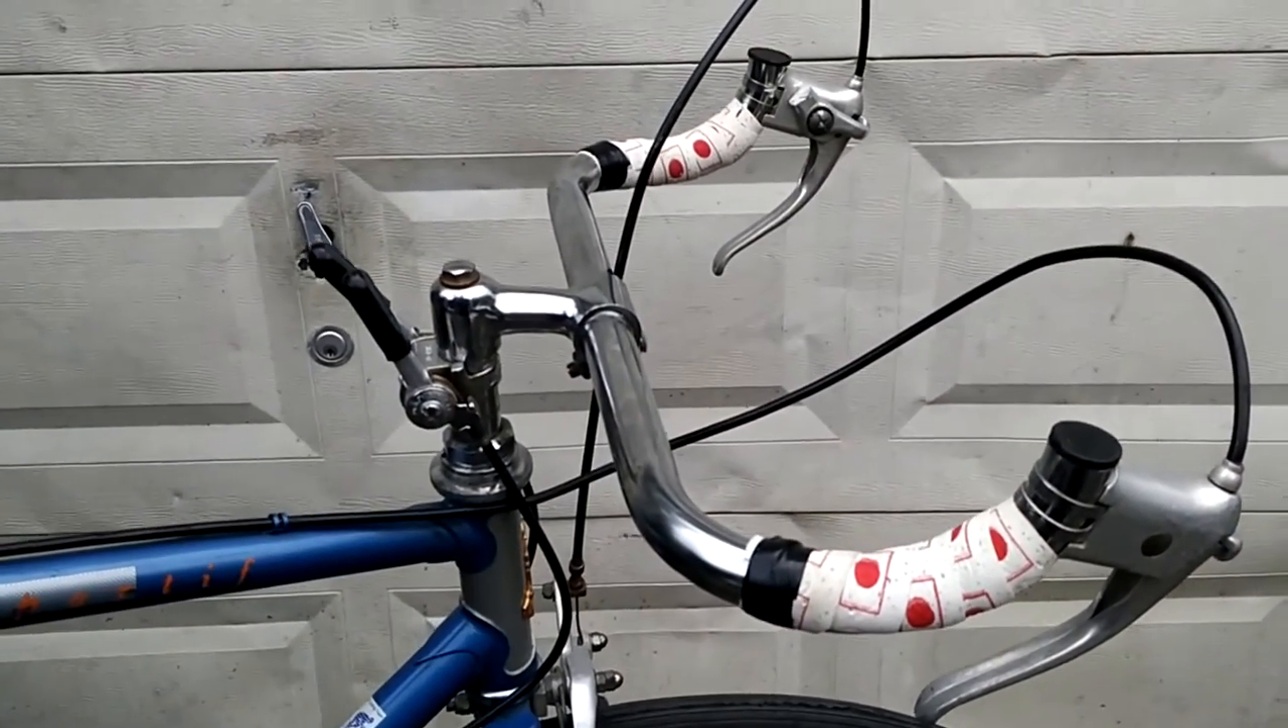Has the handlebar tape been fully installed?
Yes.